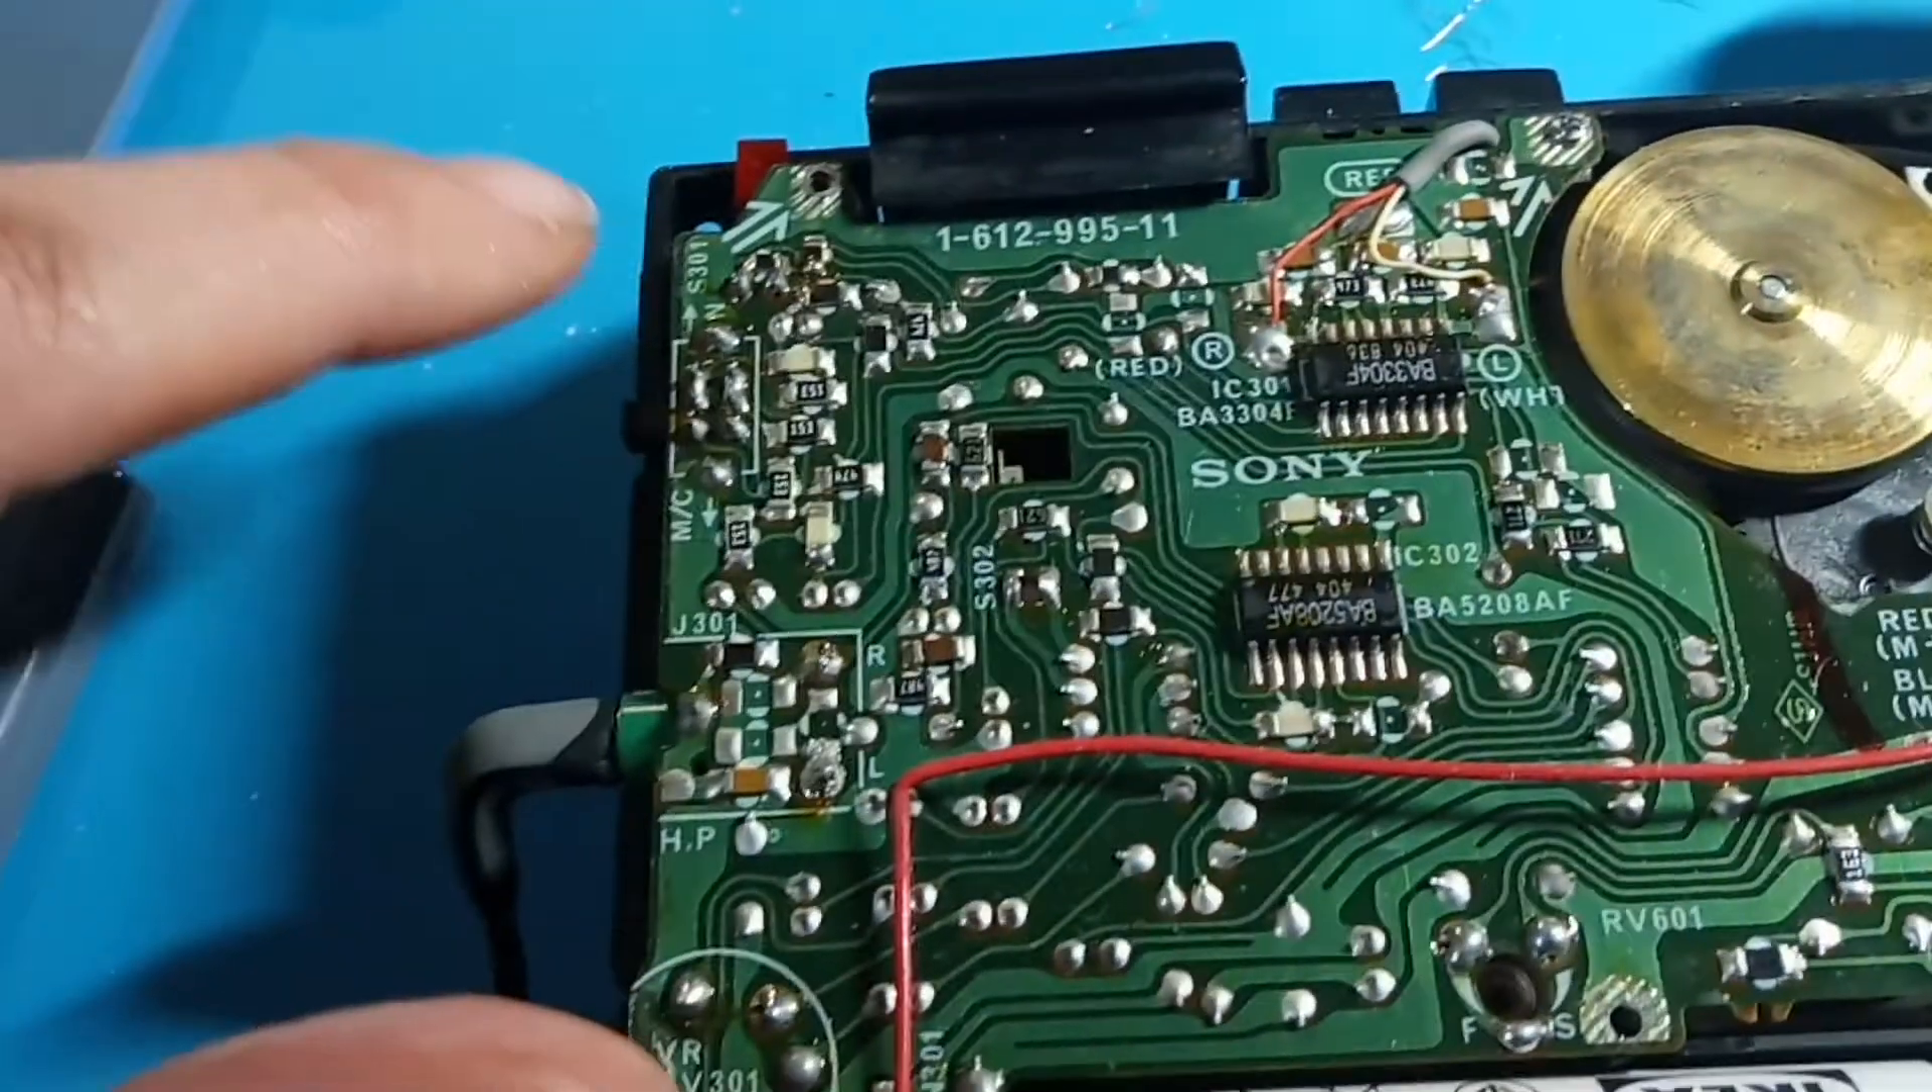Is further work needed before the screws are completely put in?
Yes.